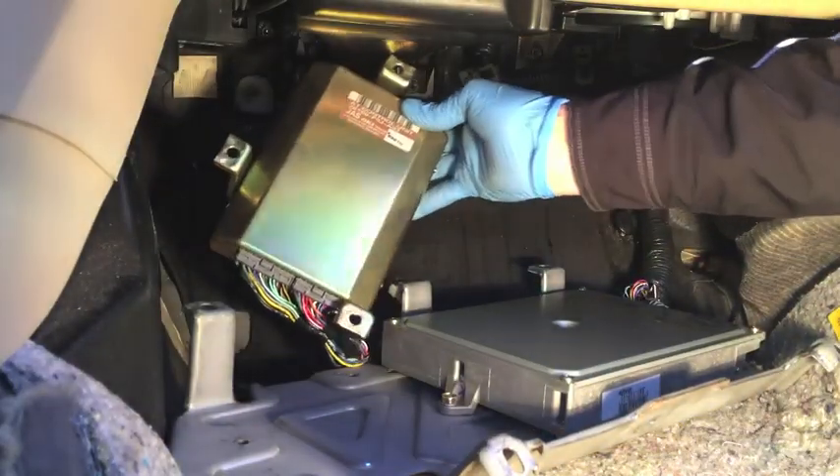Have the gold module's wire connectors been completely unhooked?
No.